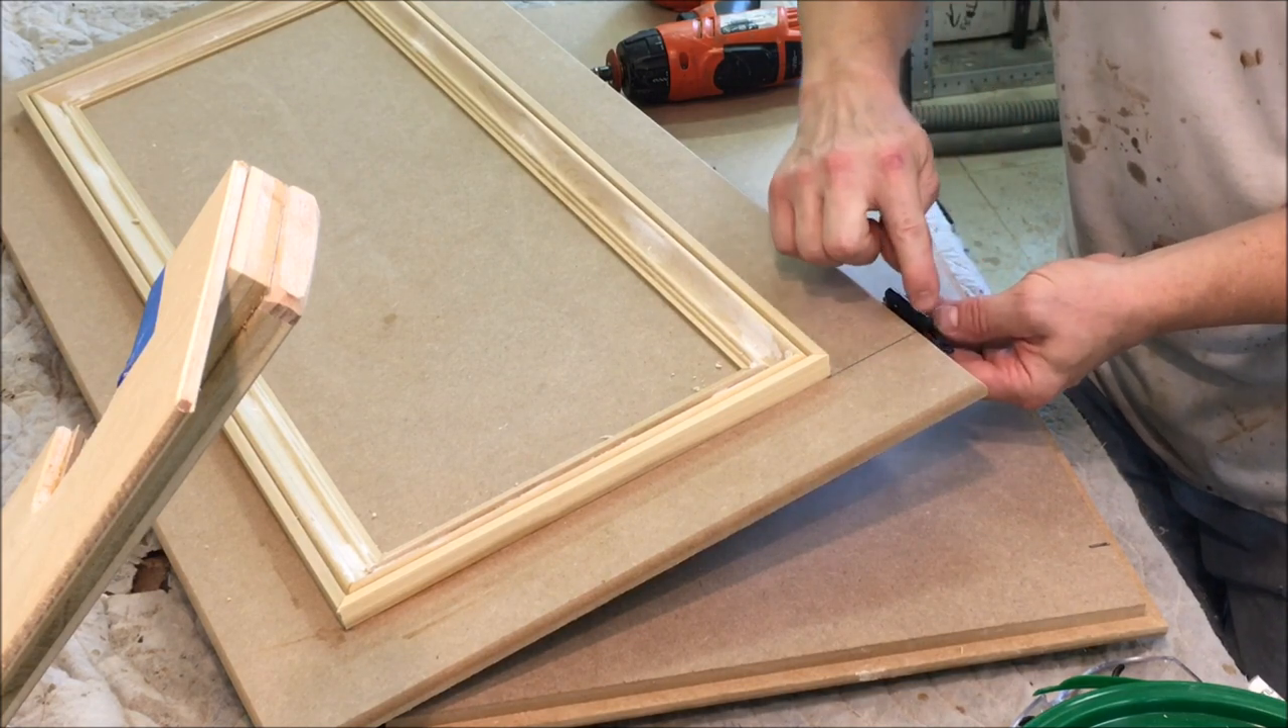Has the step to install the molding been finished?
Yes.